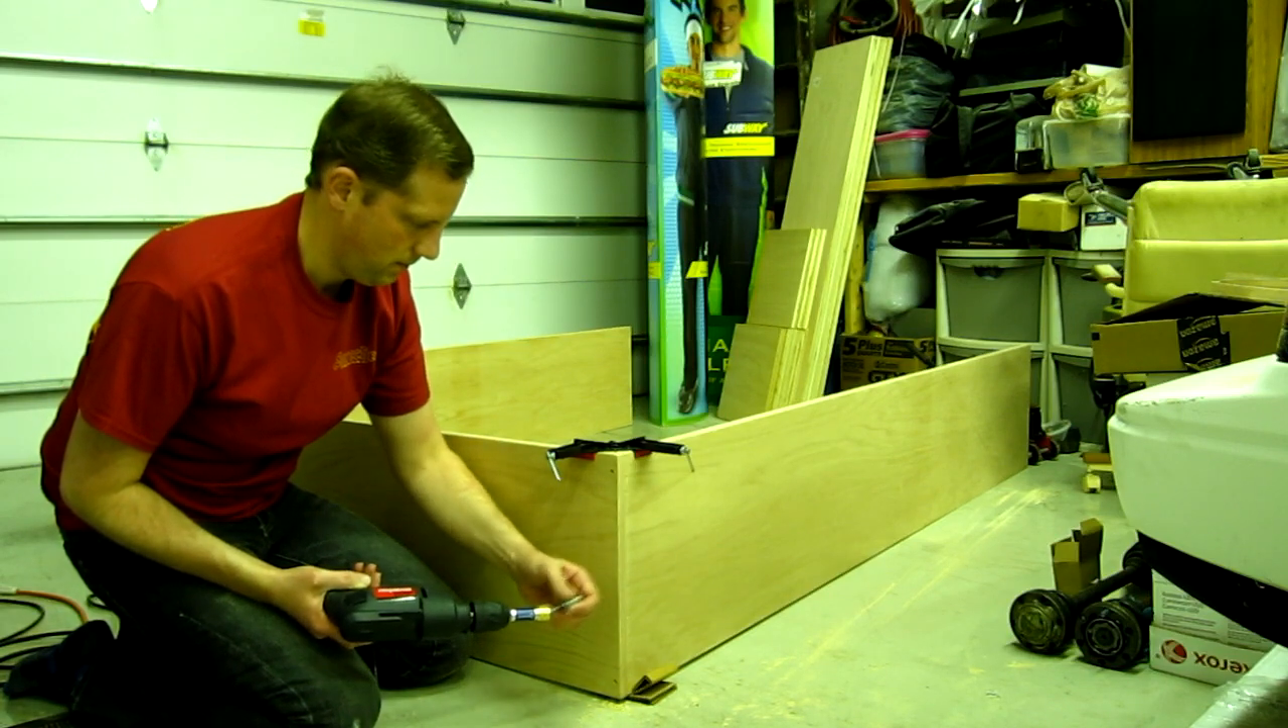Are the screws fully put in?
No.